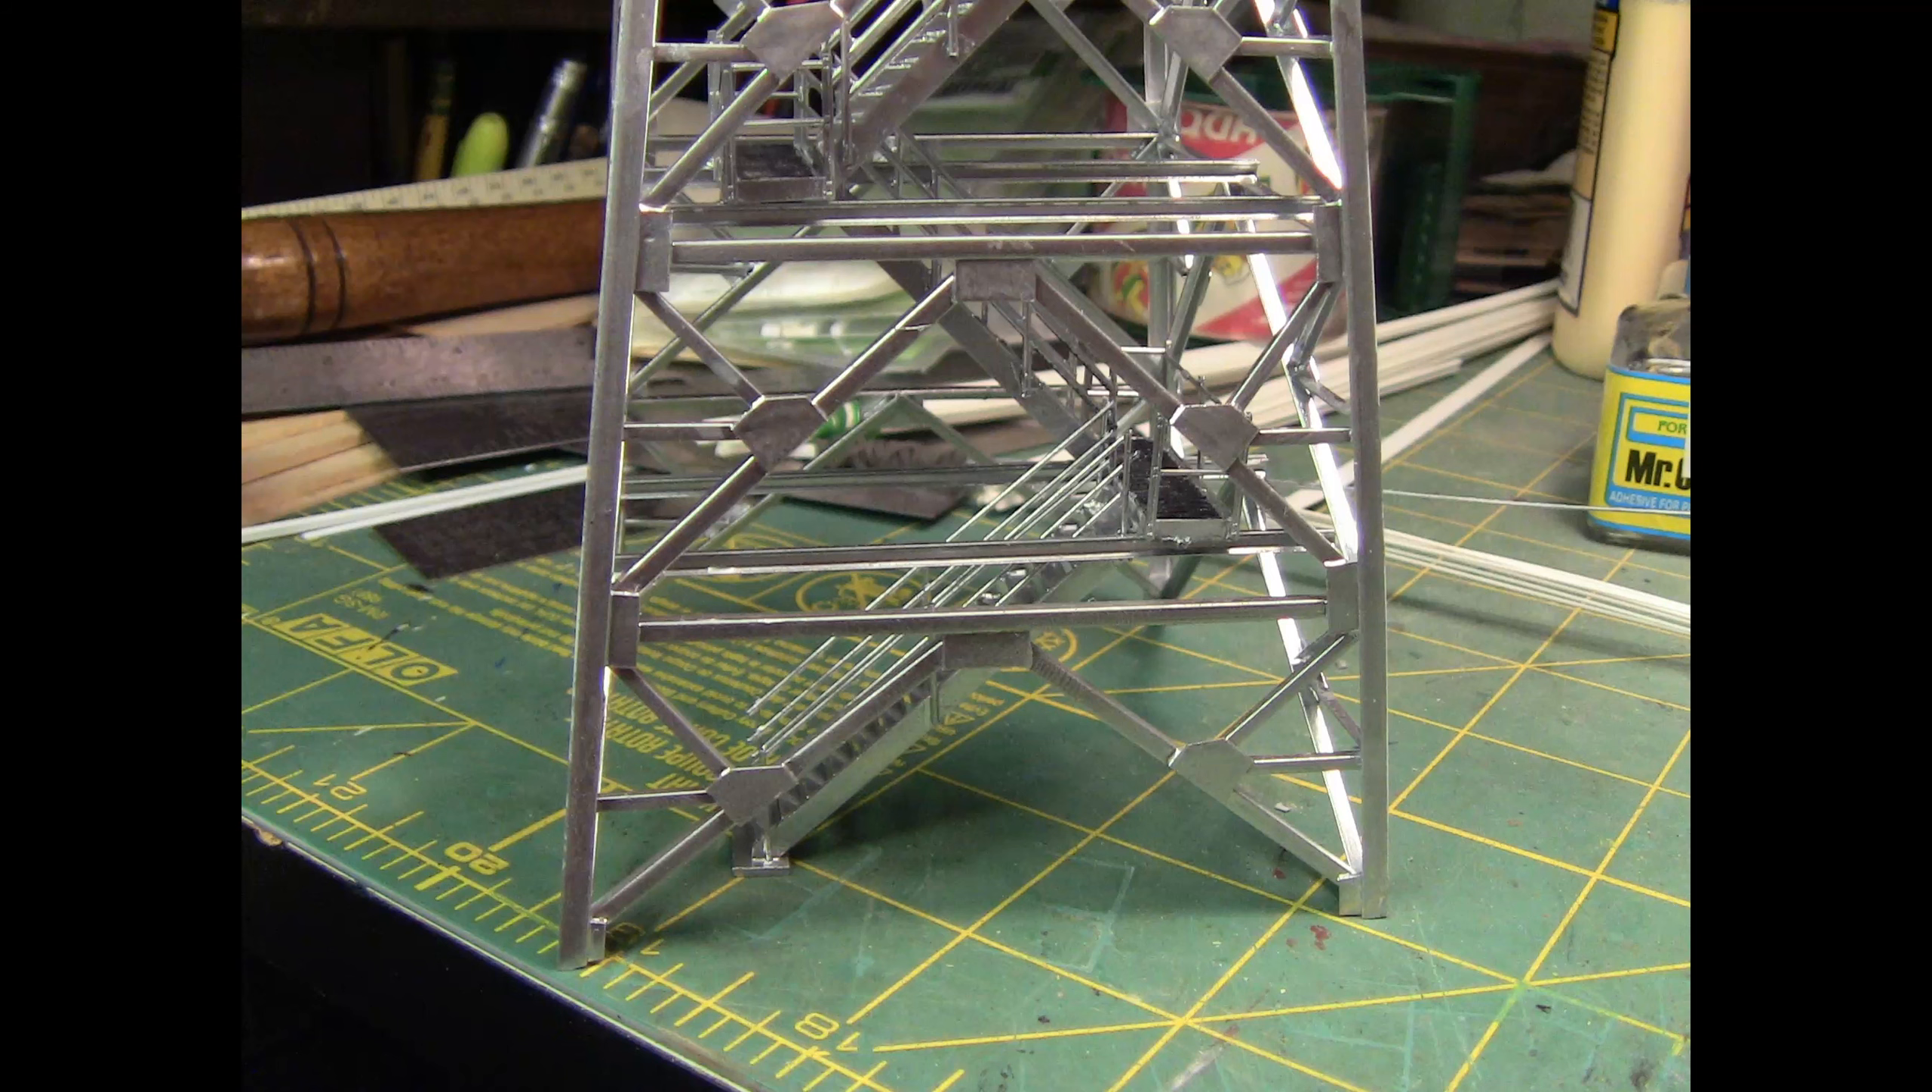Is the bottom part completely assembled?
Yes.